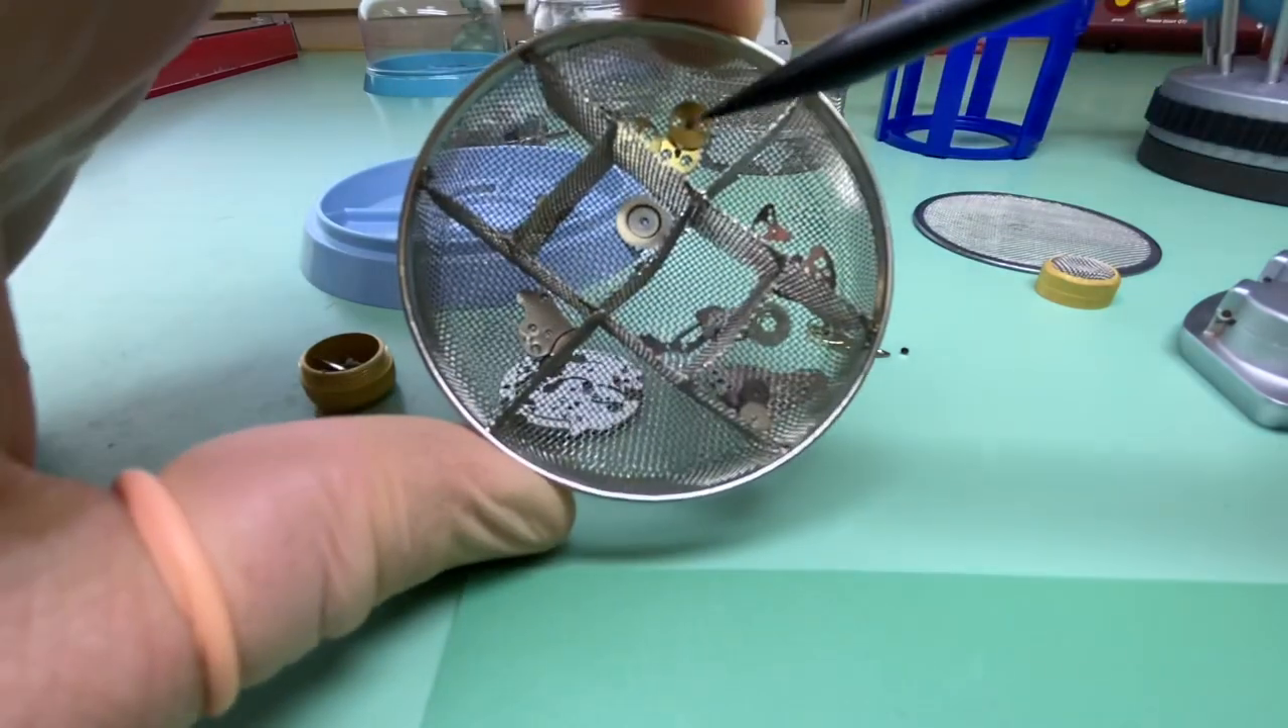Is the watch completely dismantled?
Yes.